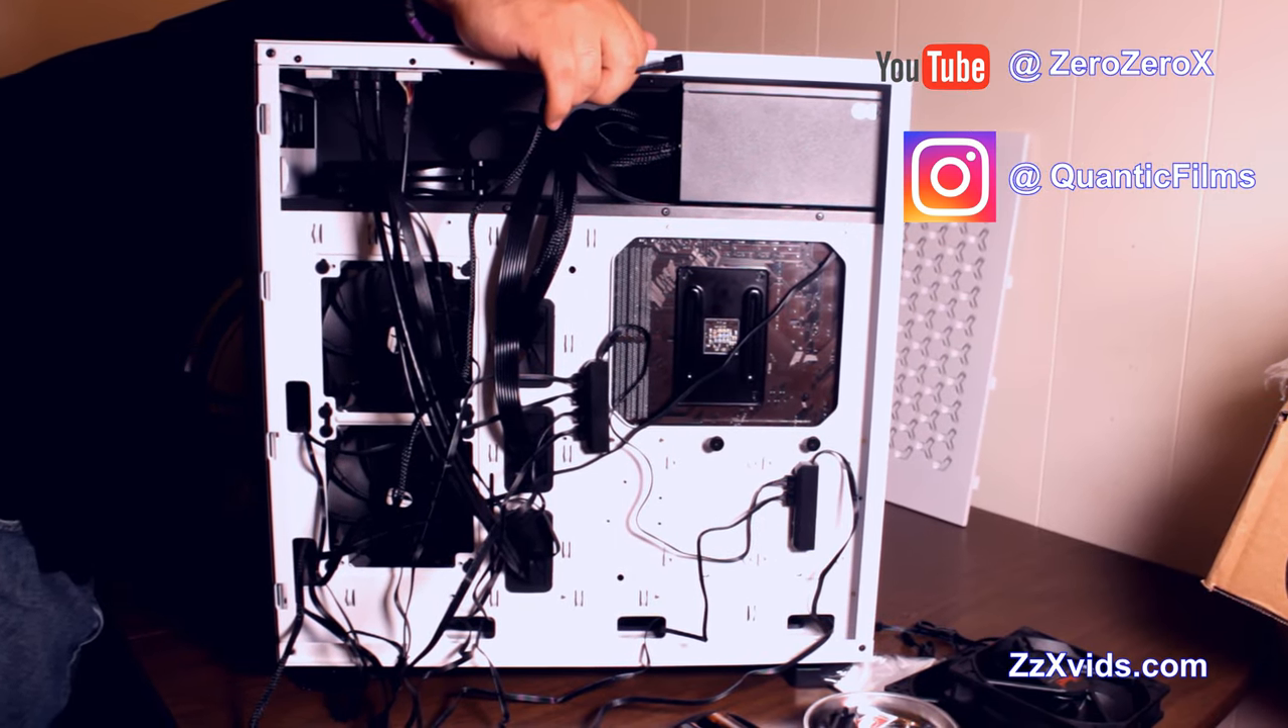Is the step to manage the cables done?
No.